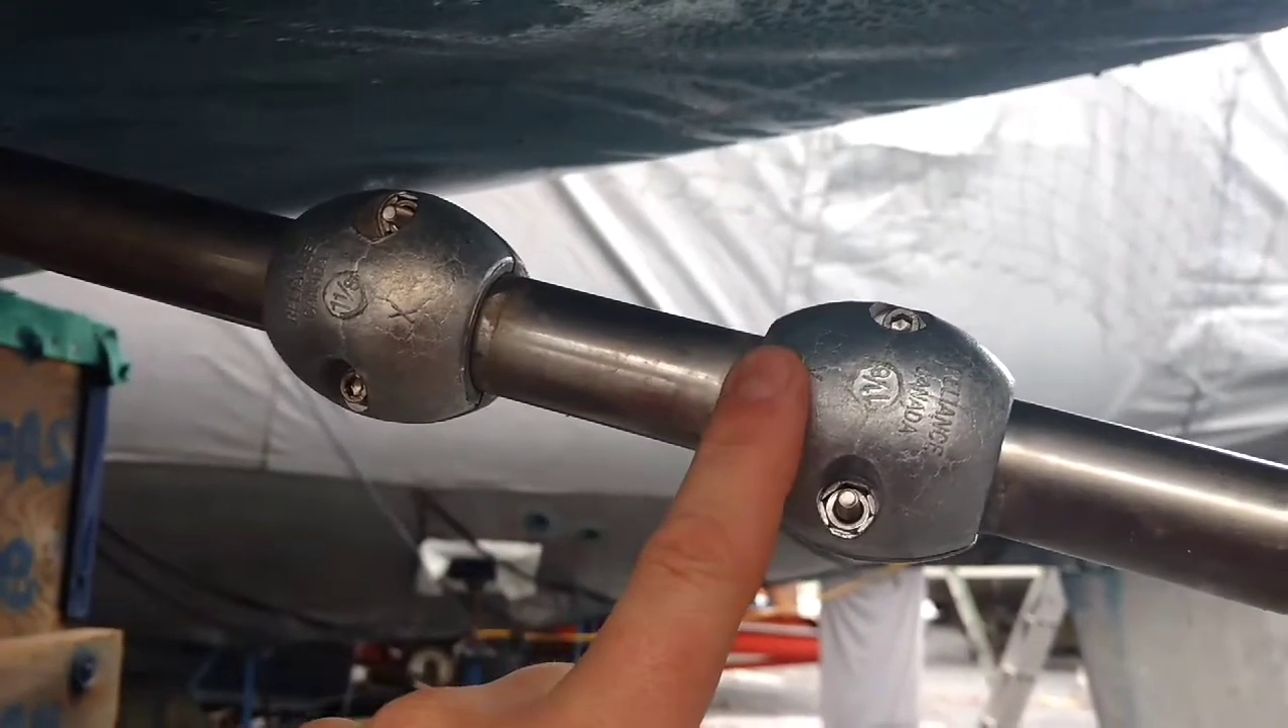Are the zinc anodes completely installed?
Yes.